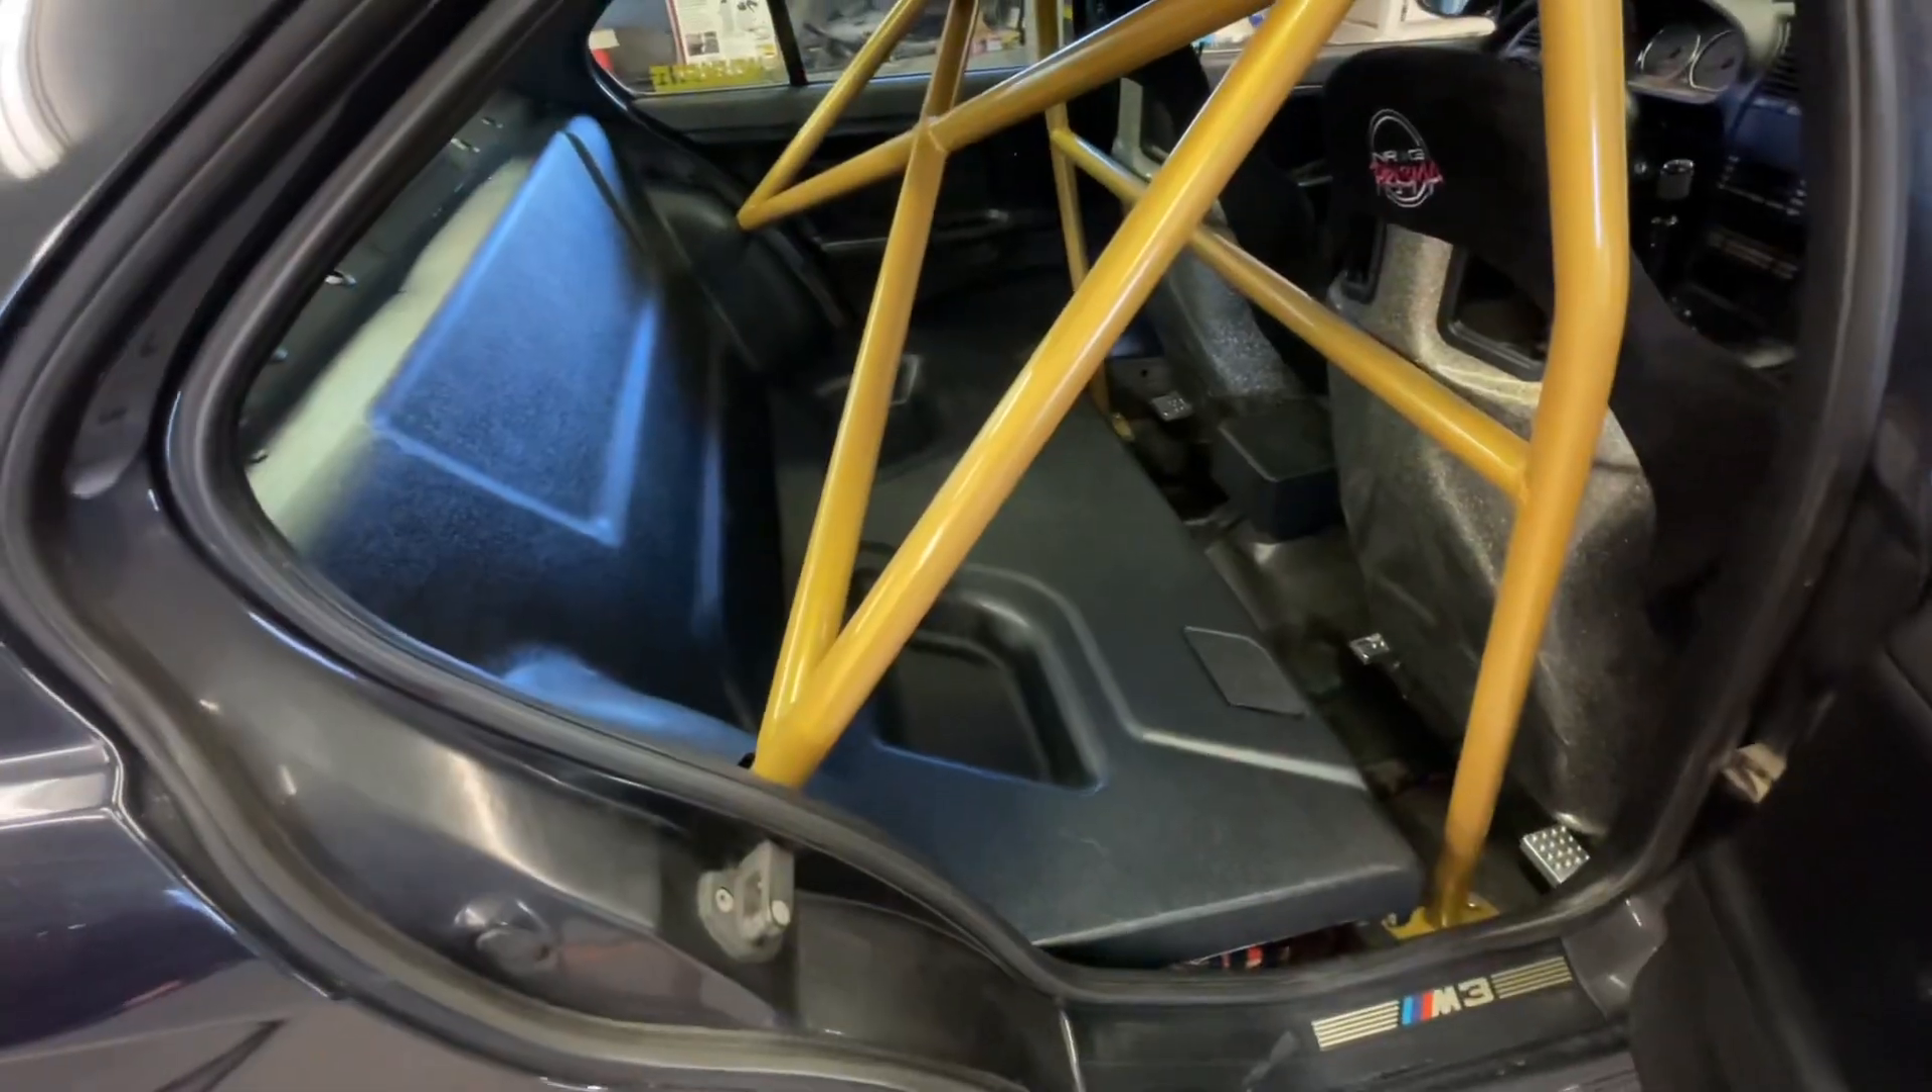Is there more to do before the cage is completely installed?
No.